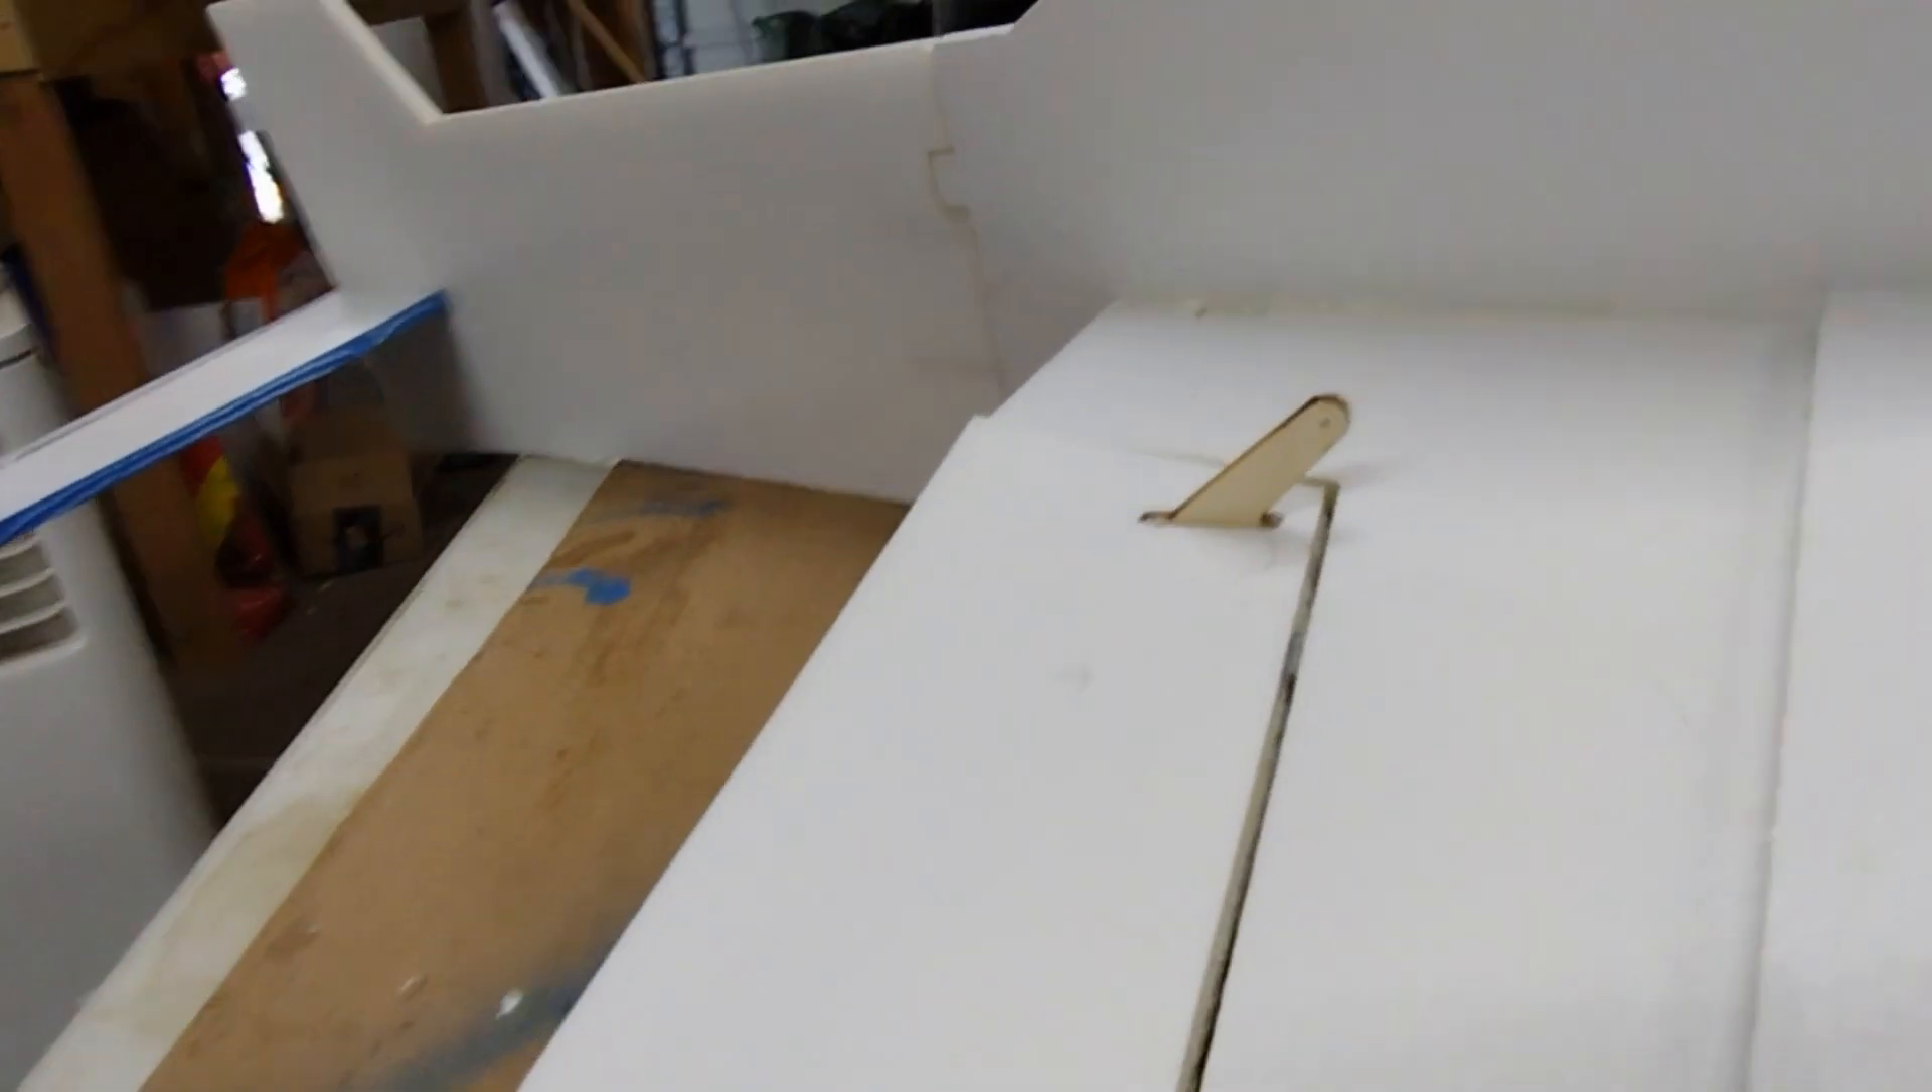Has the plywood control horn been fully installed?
Yes.